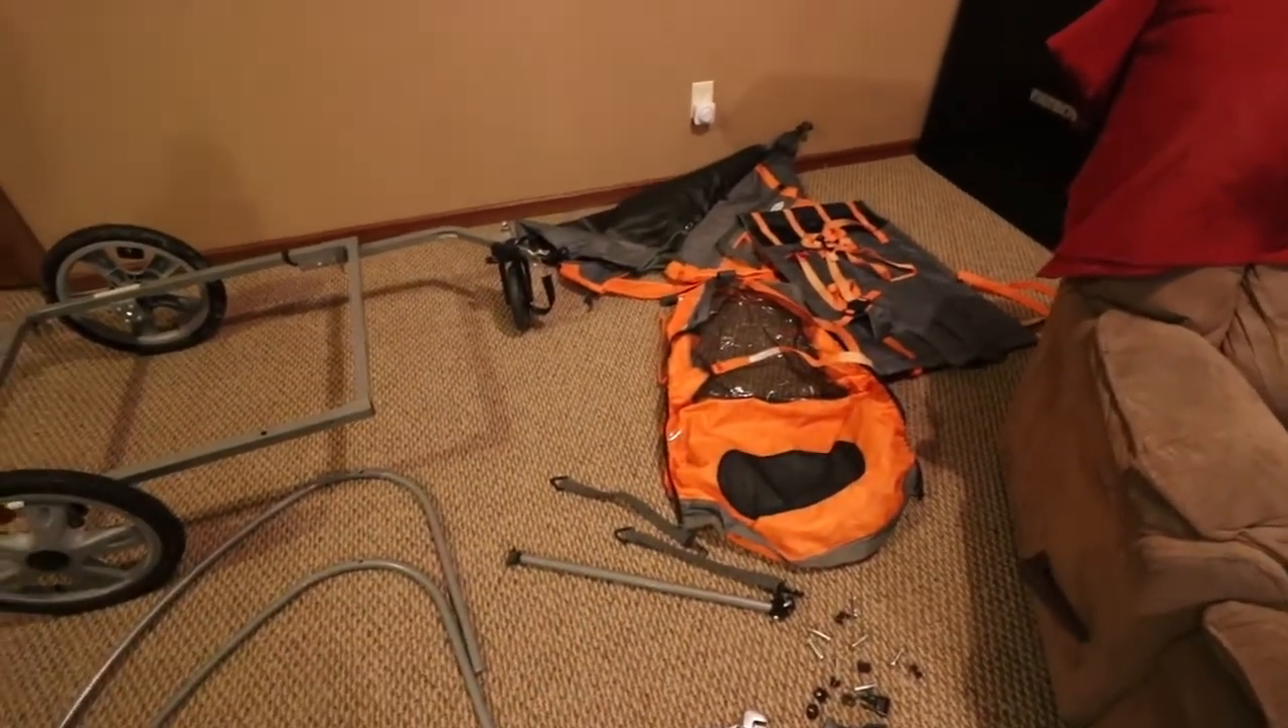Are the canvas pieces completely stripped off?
Yes.